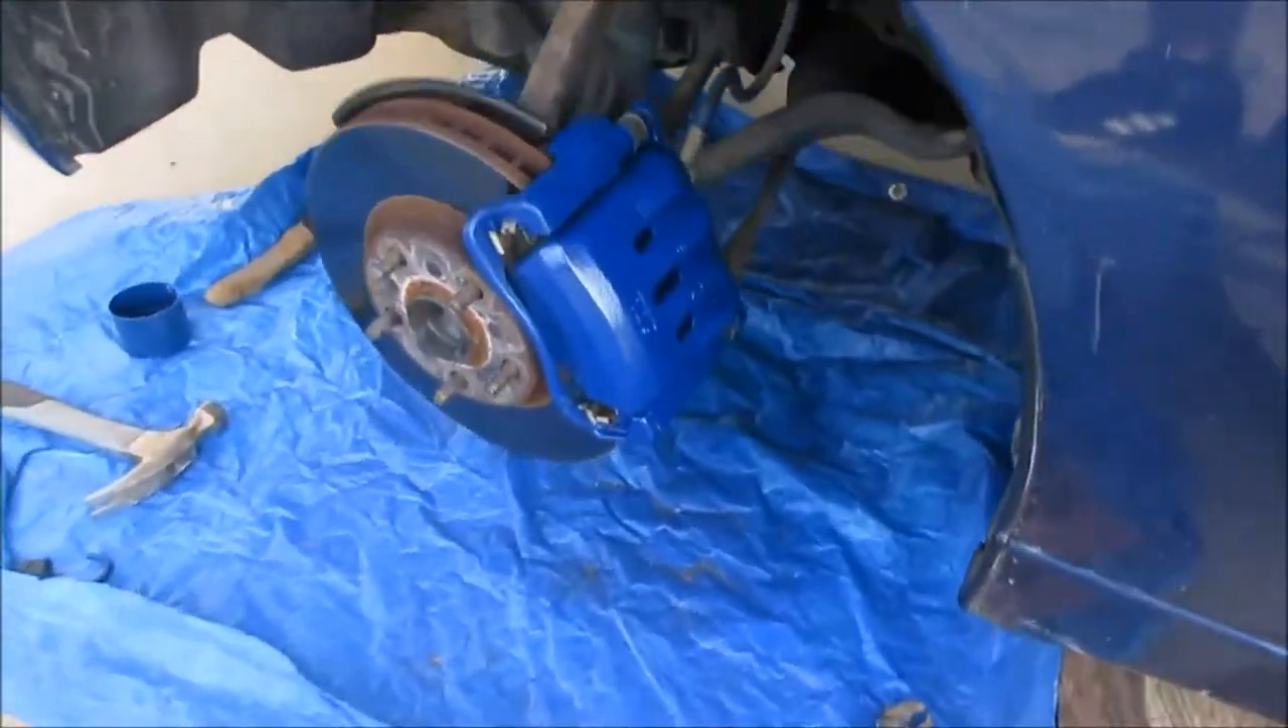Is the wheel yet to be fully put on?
Yes.